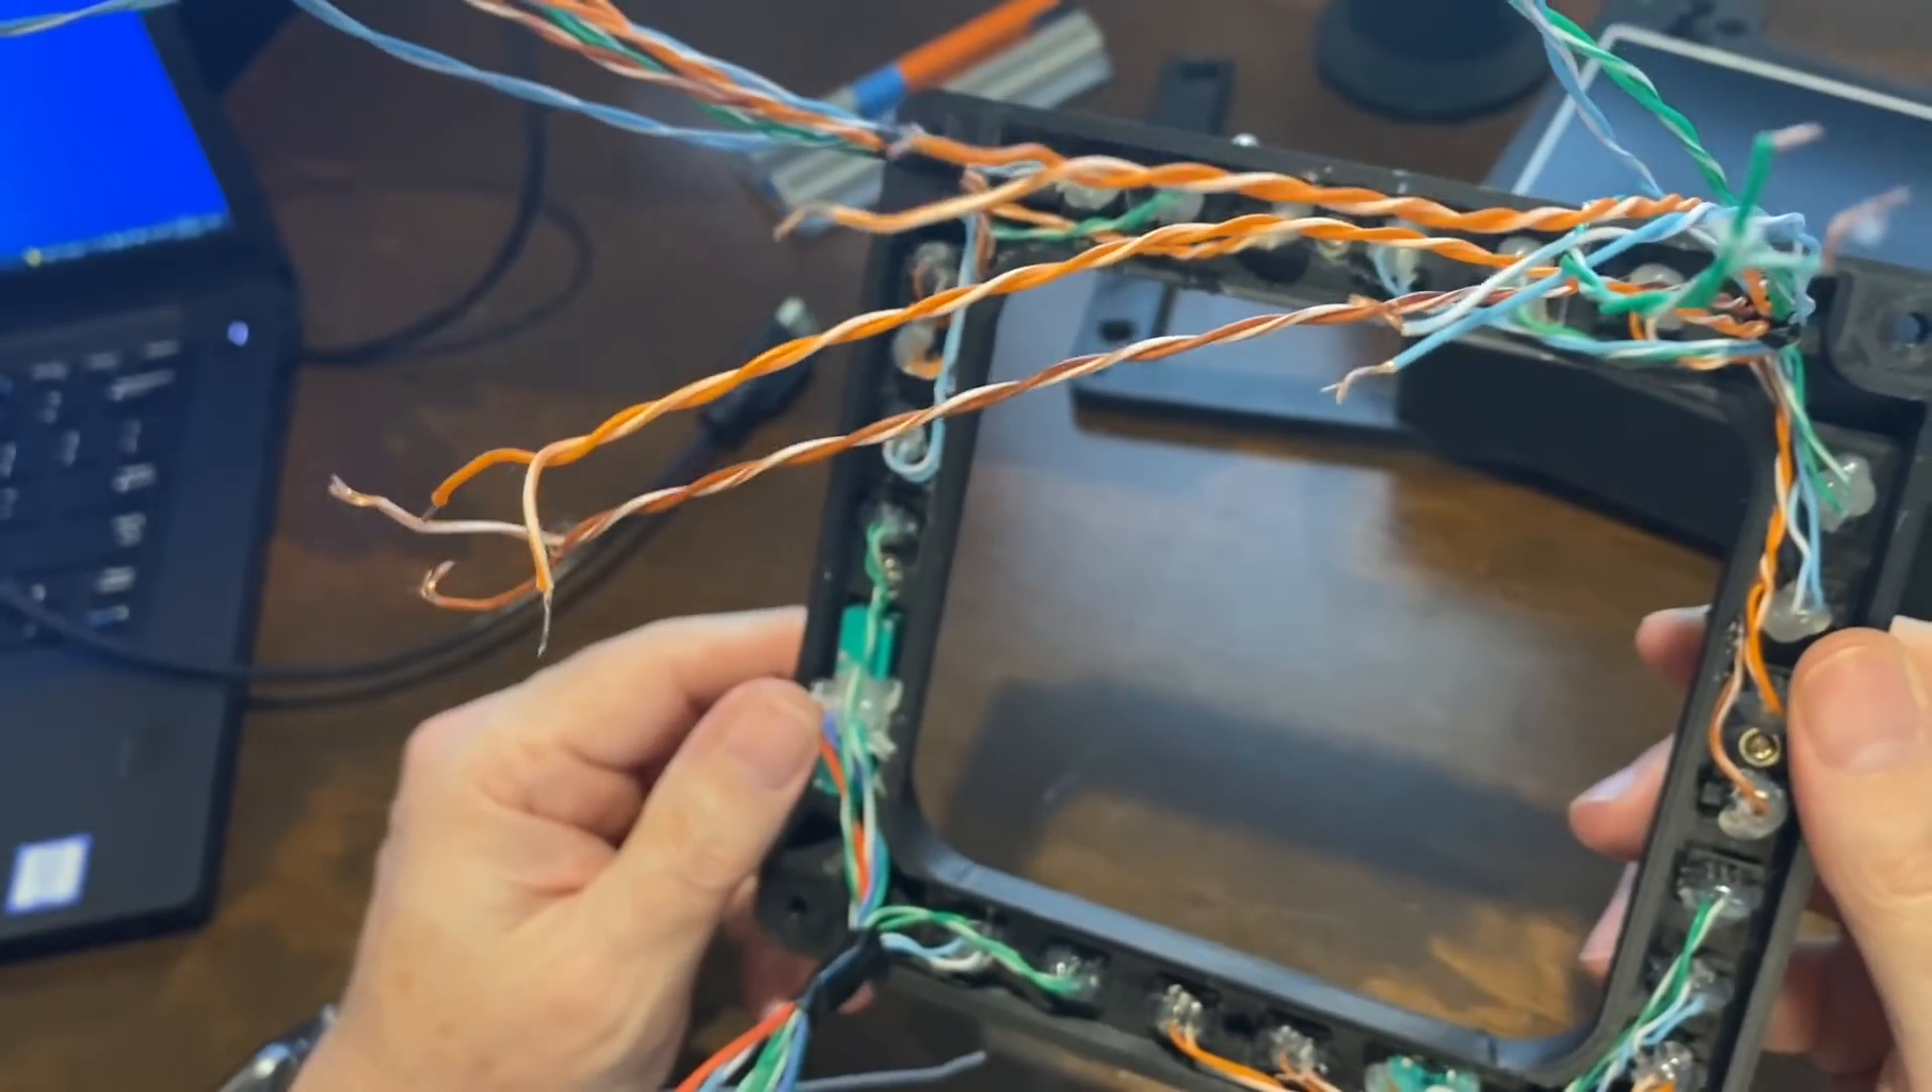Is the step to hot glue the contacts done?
Yes.